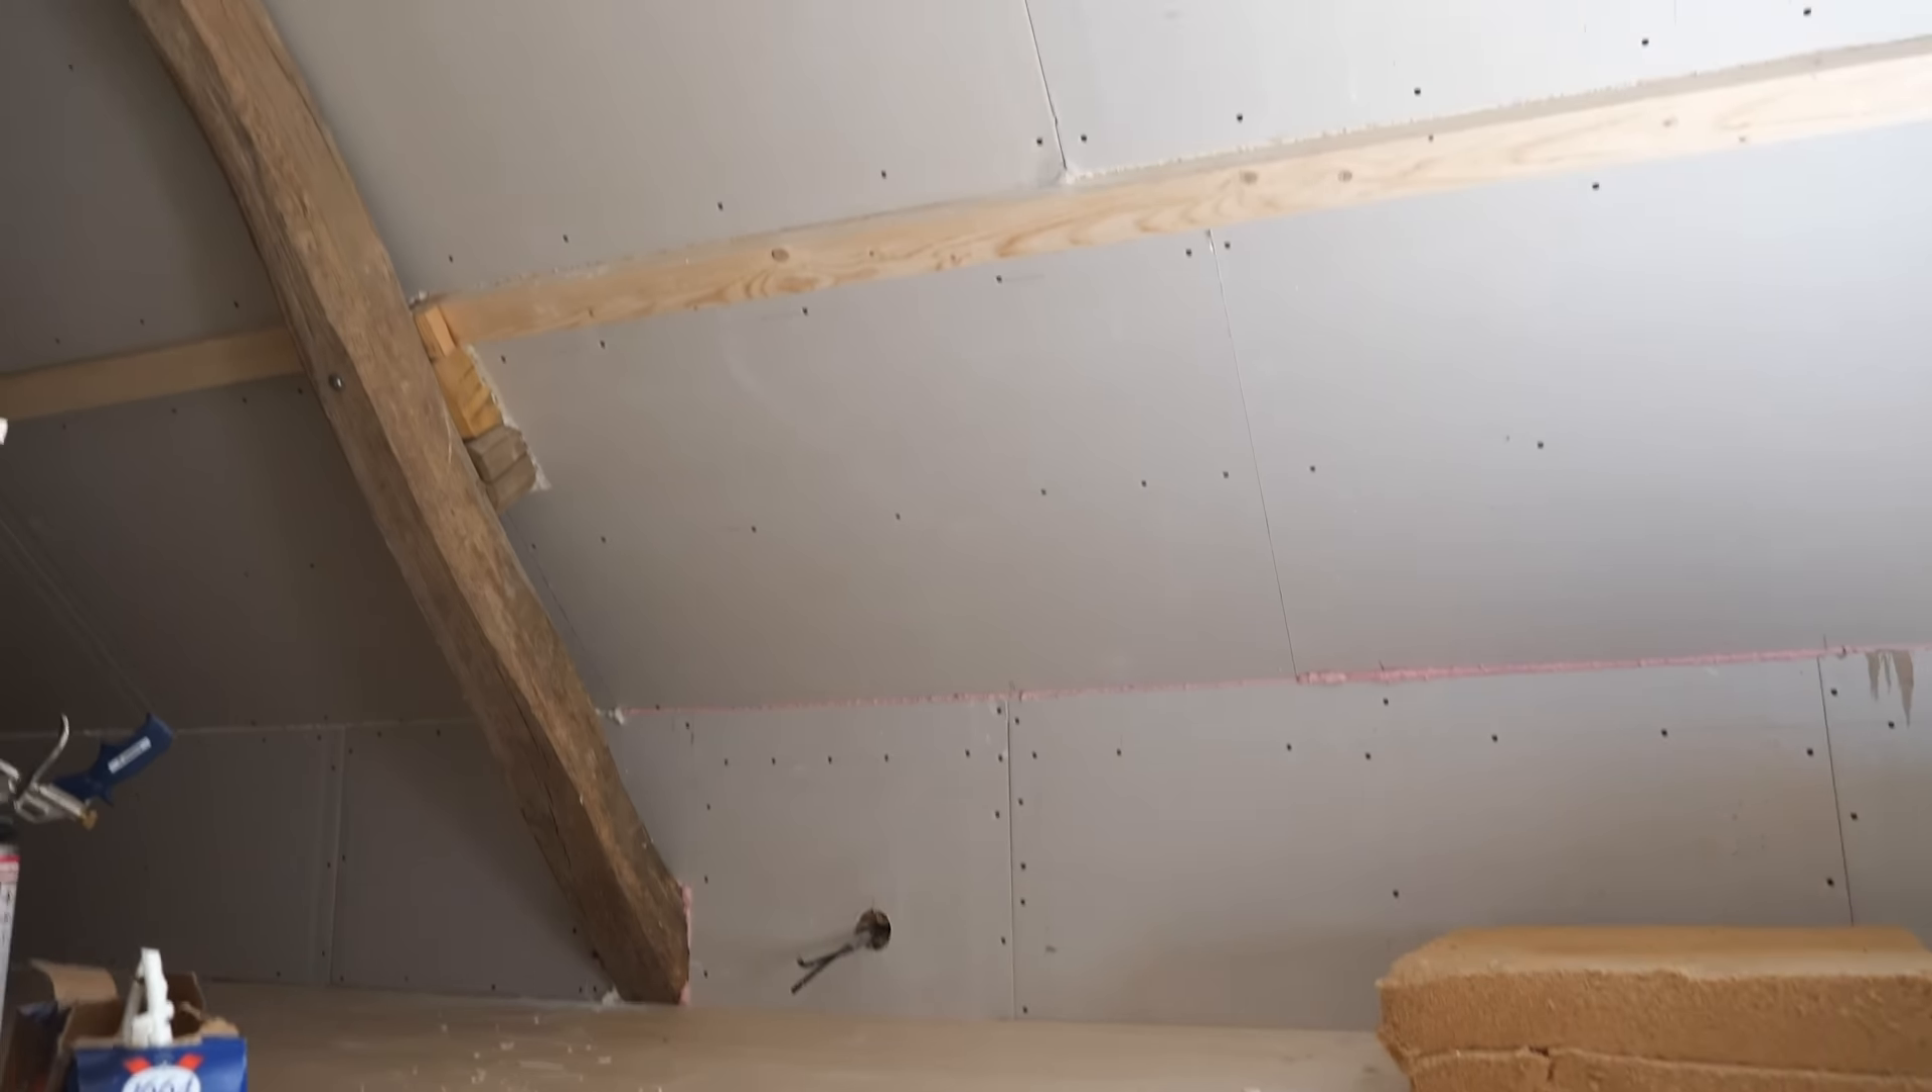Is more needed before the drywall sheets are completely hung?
No.